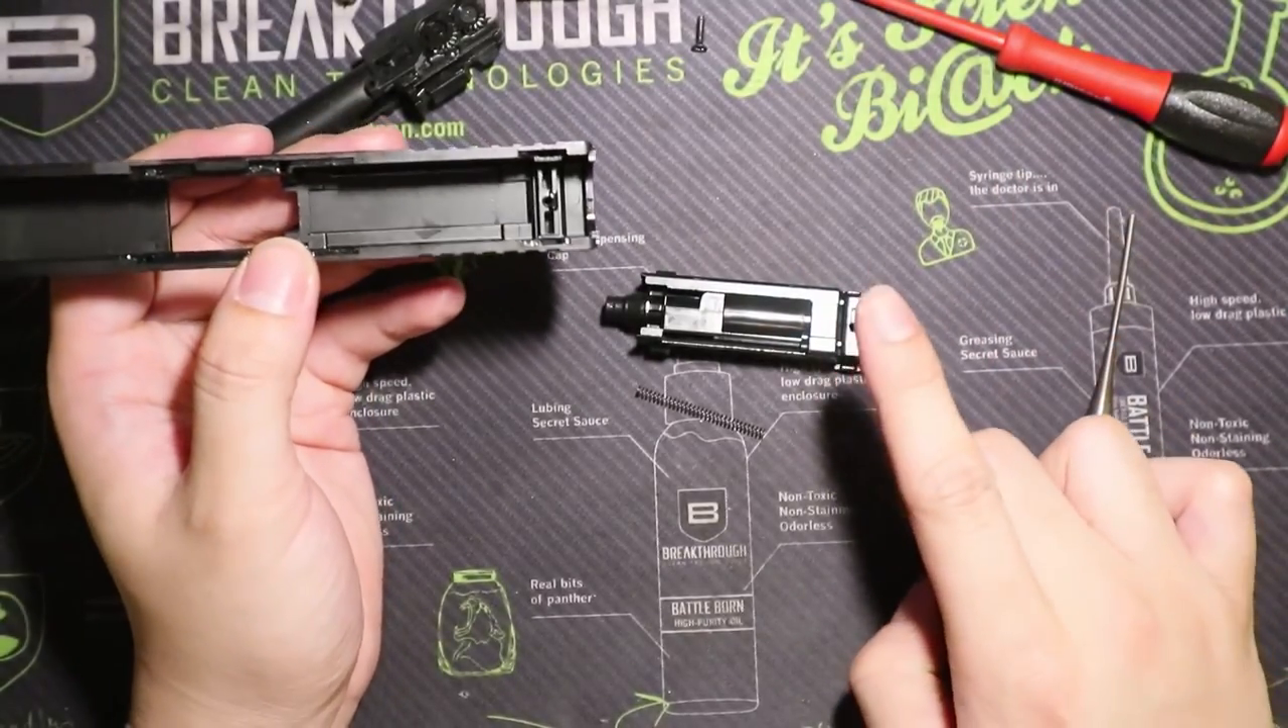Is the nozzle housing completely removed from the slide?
Yes.